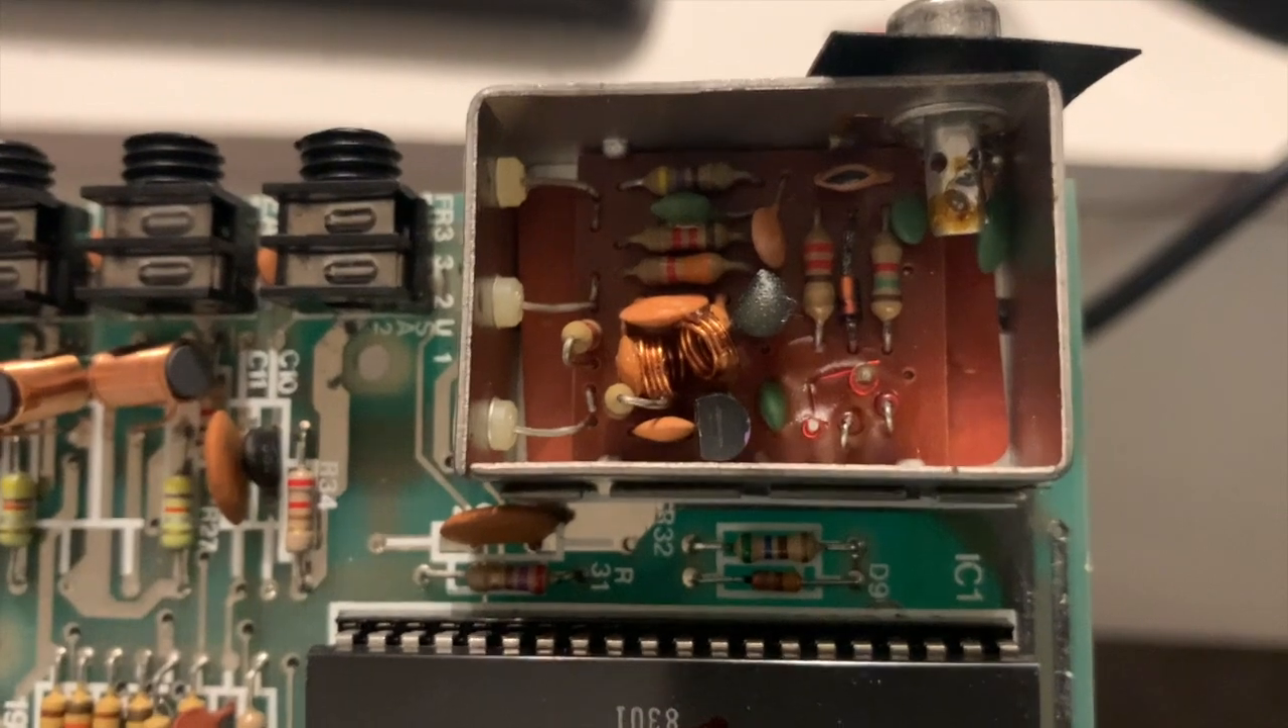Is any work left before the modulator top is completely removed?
No.